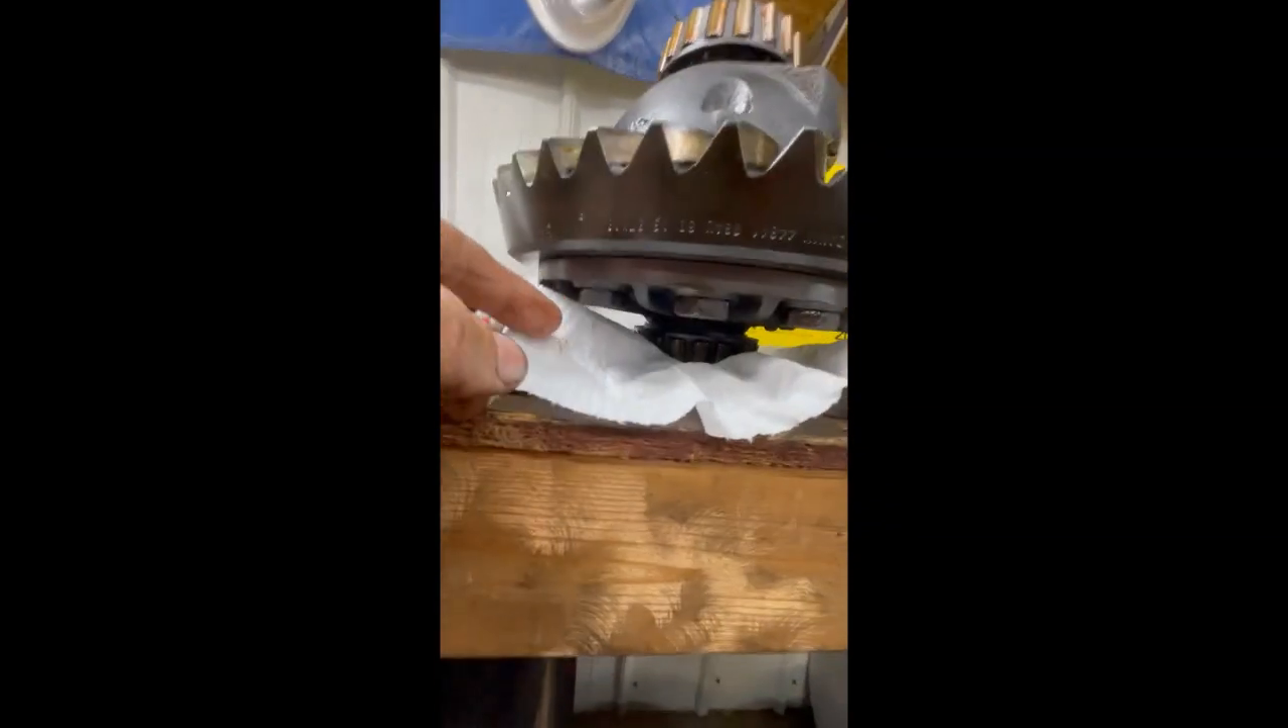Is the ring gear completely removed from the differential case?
No.